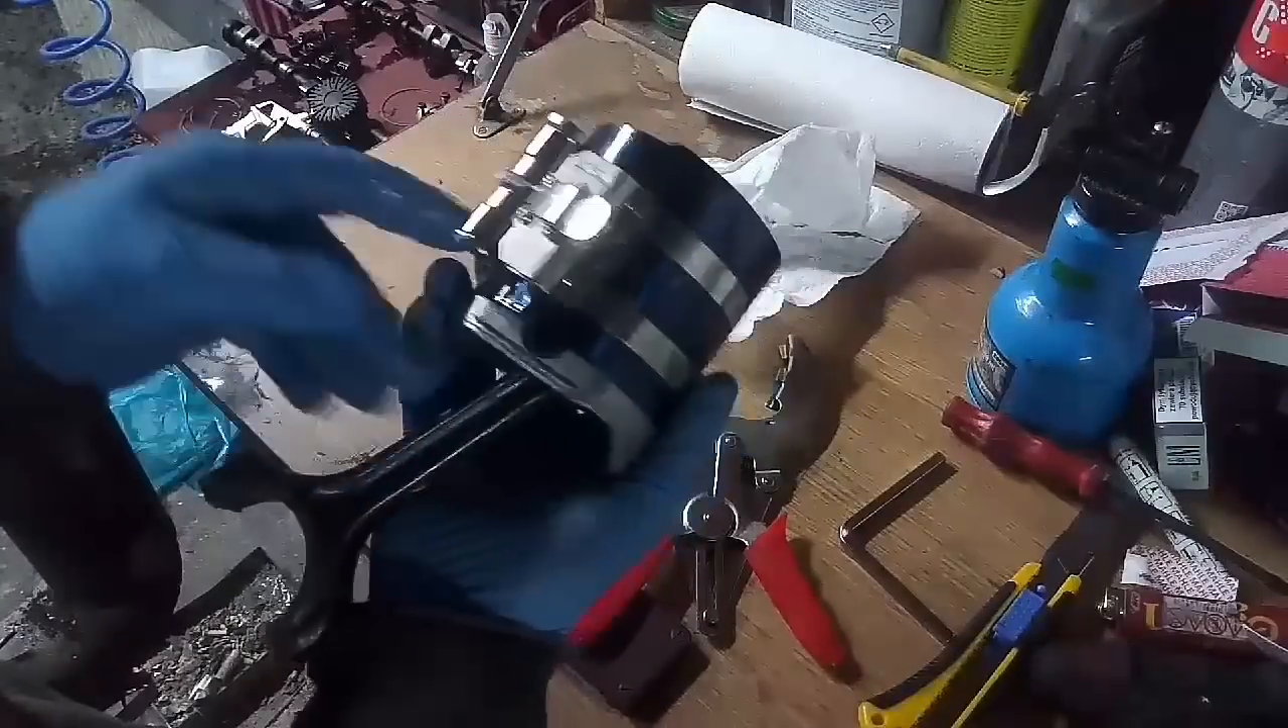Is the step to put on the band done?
Yes.